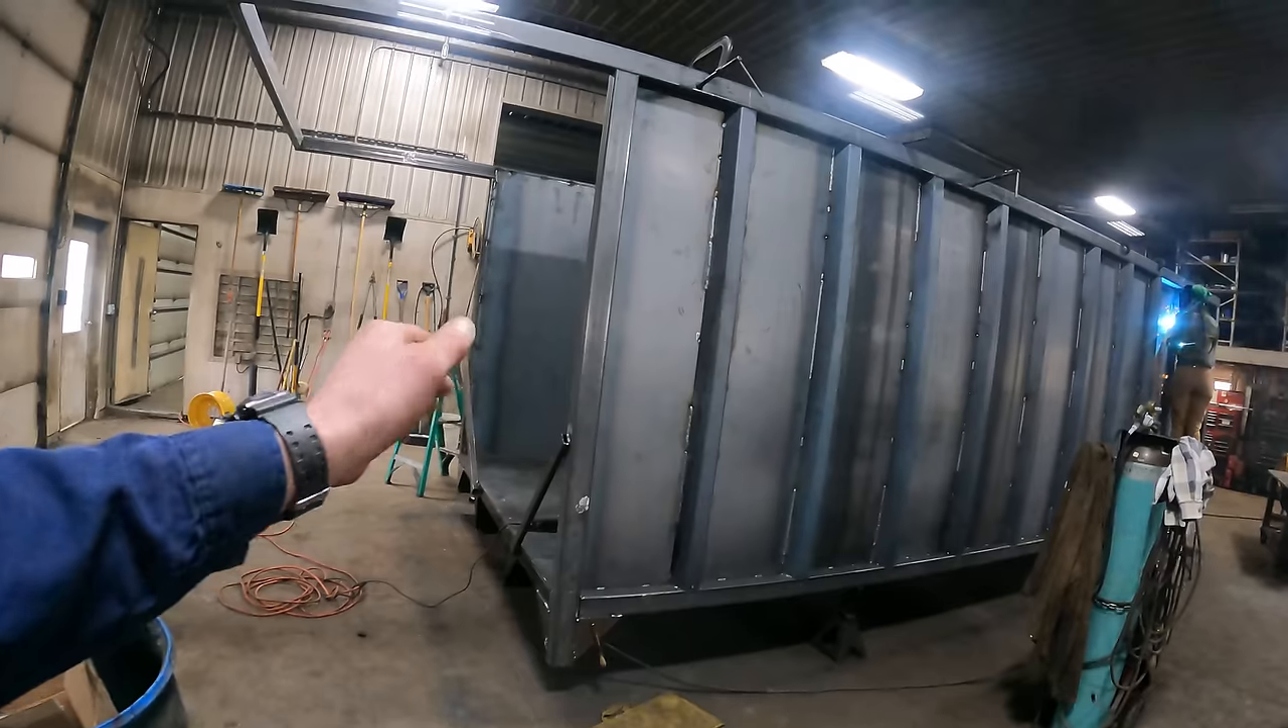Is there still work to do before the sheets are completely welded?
Yes.